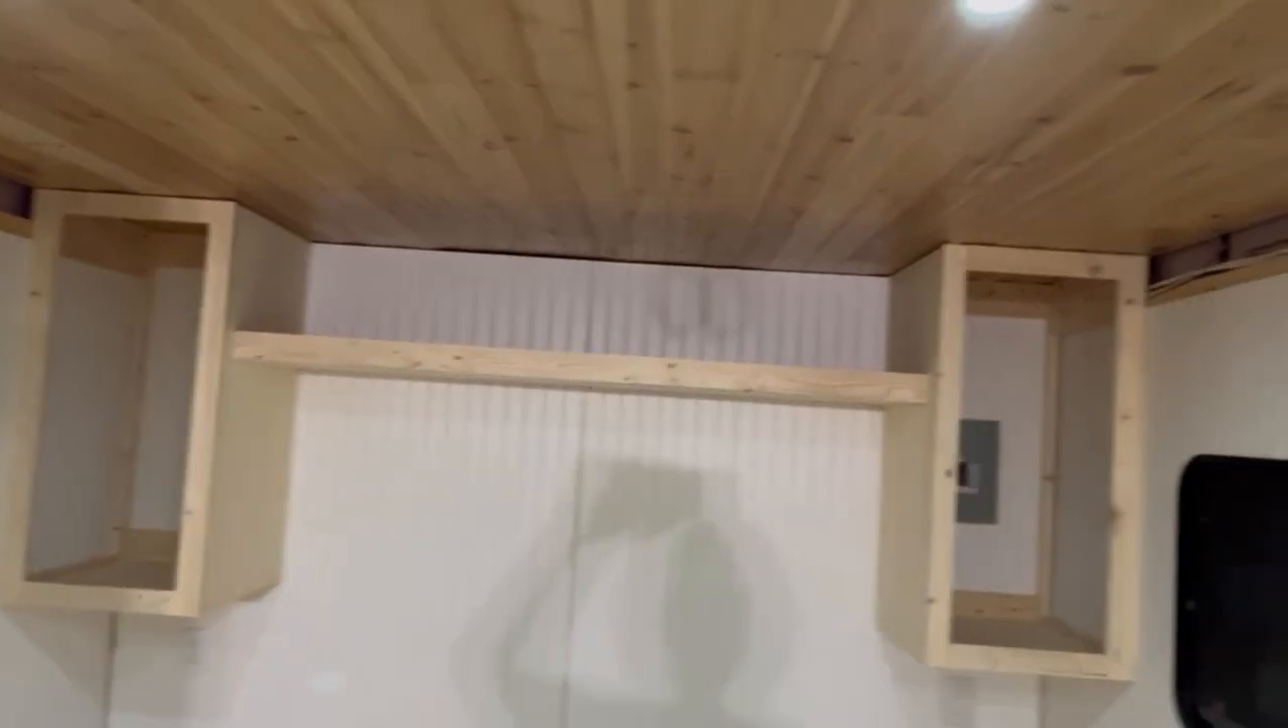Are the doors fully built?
No.